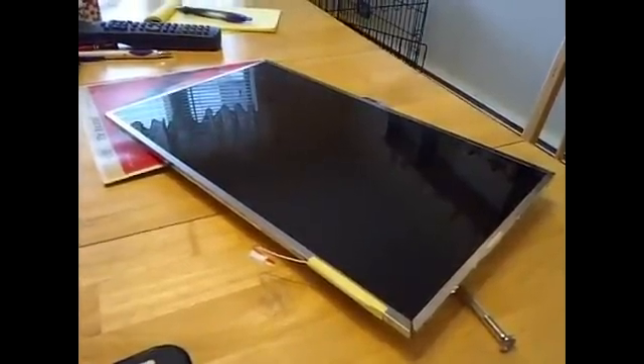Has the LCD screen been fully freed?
Yes.